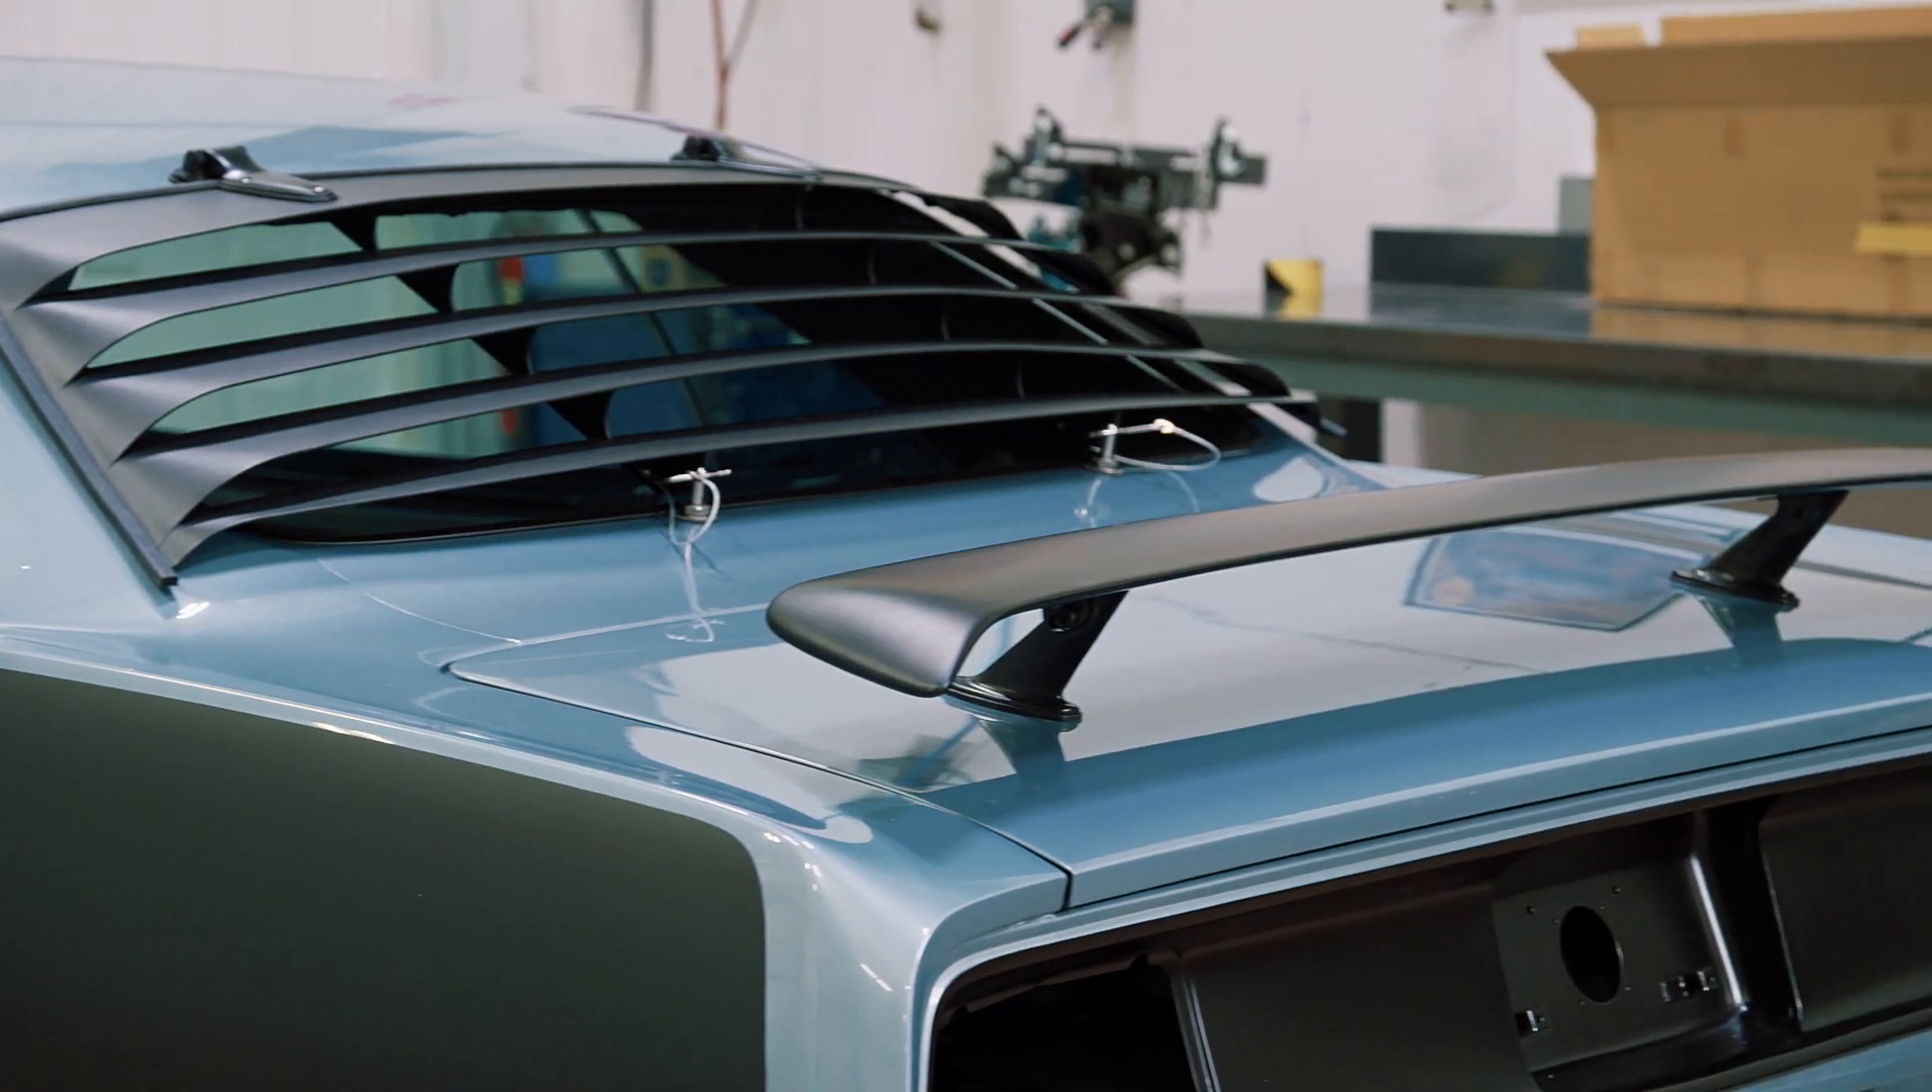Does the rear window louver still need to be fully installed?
No.